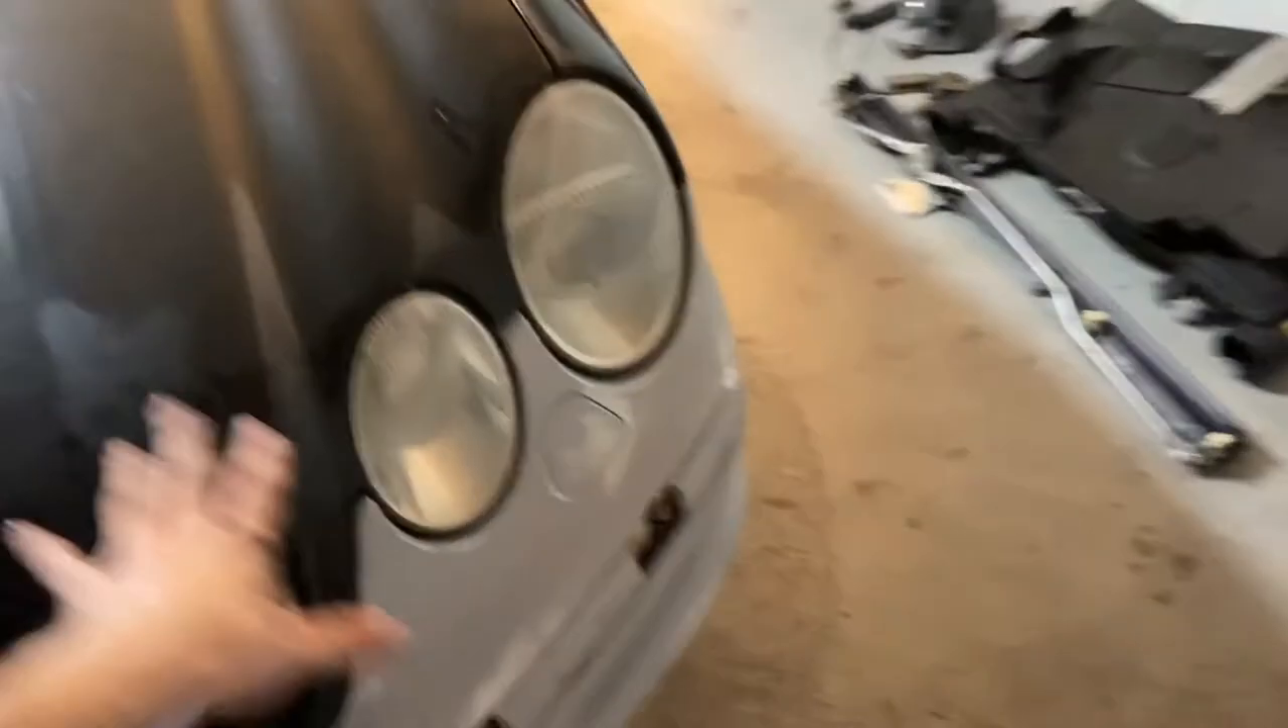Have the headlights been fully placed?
Yes.